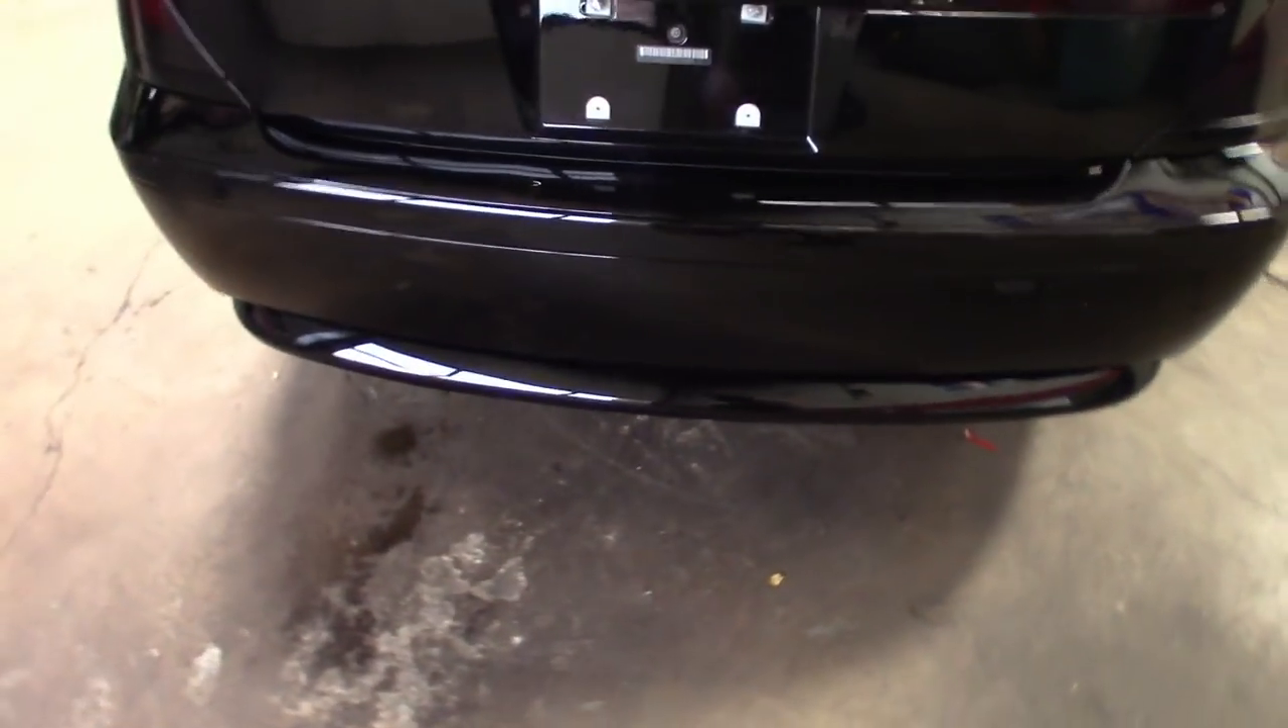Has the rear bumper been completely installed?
Yes.